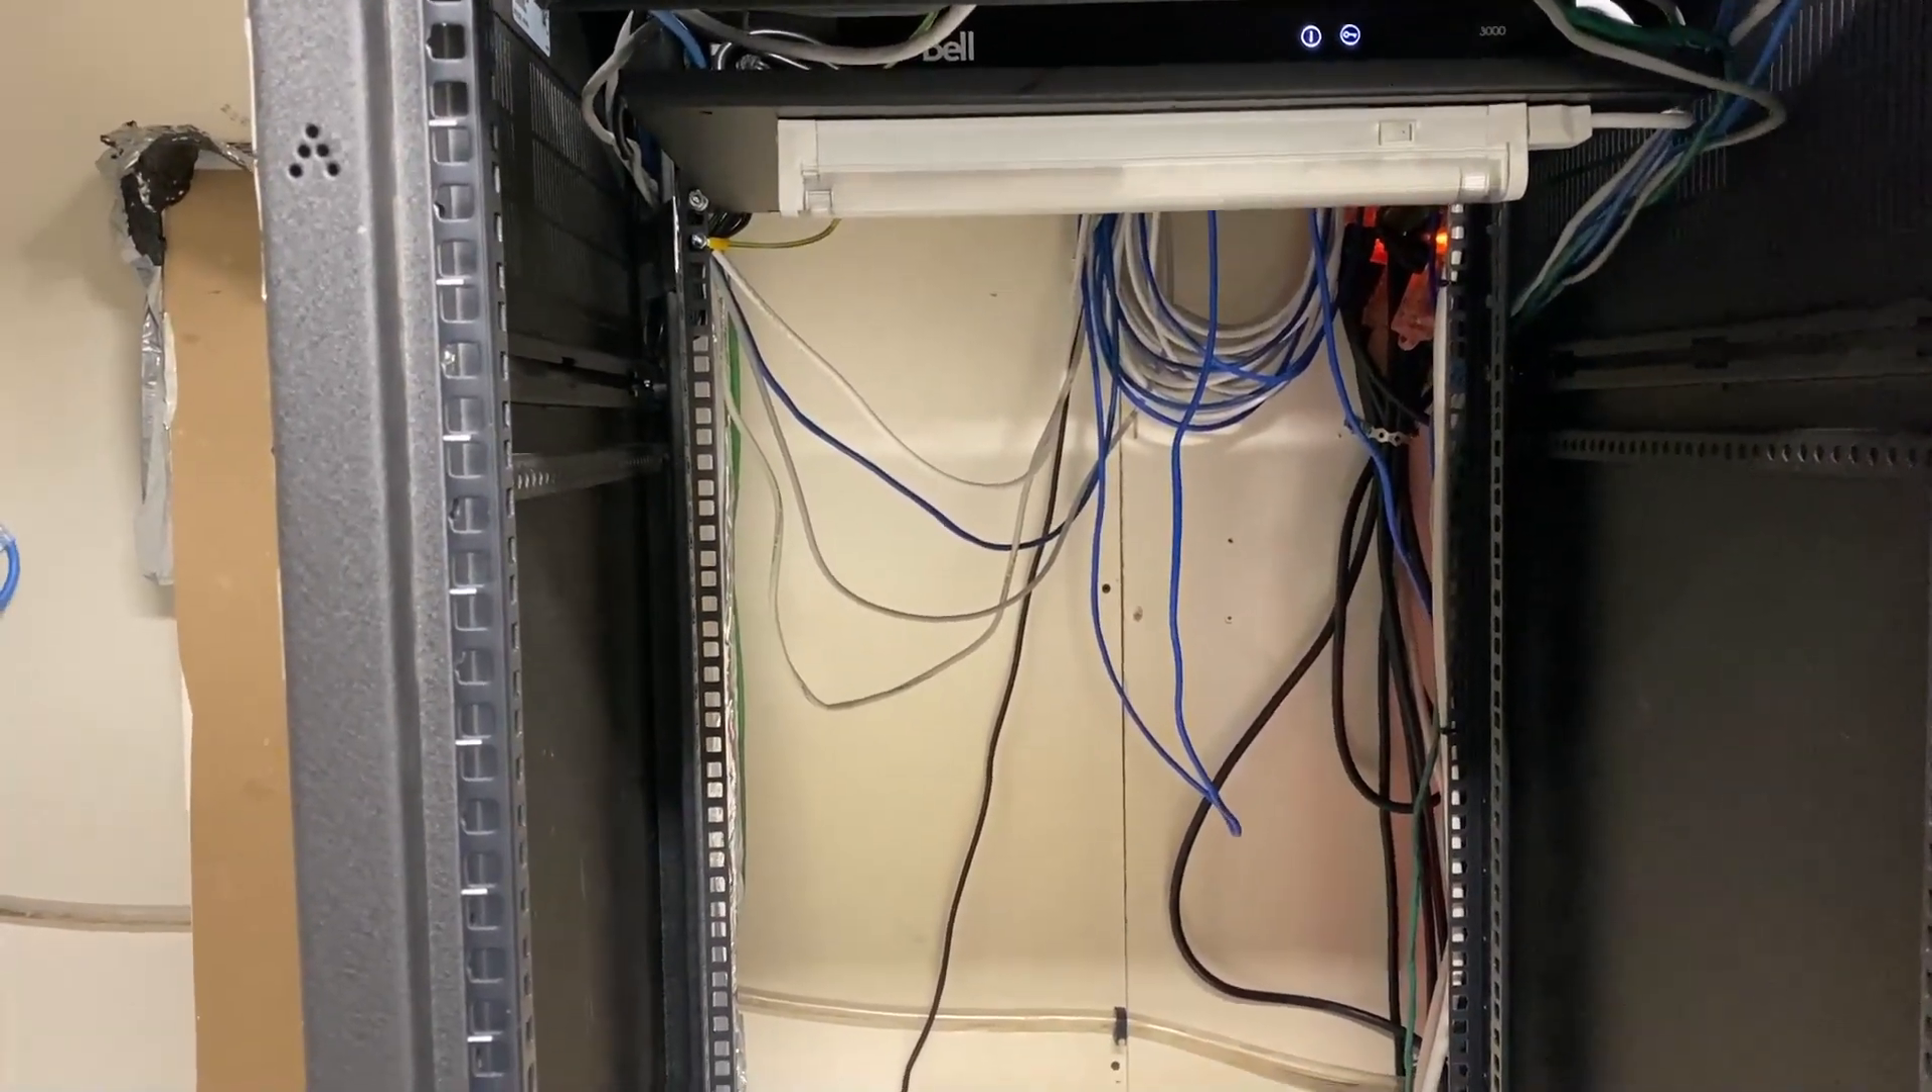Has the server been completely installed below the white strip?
No.